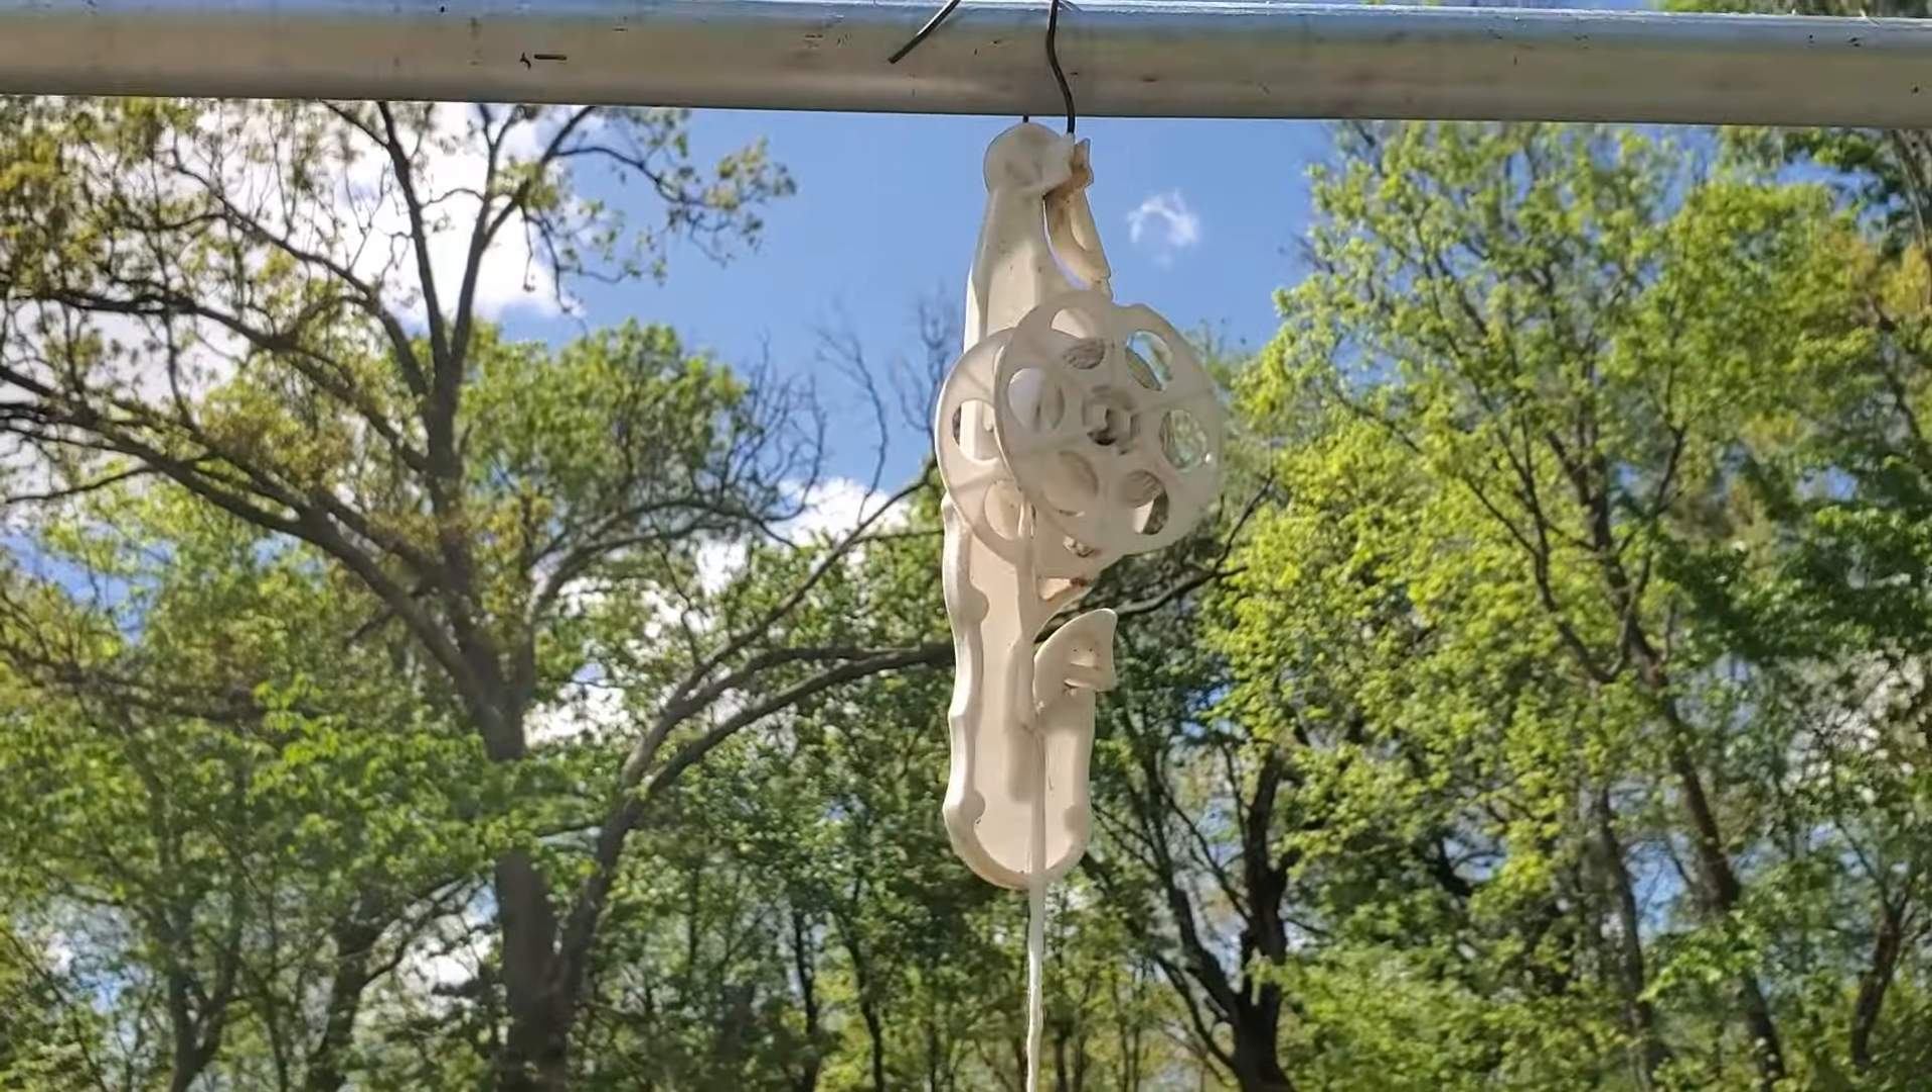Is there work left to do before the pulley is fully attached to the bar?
No.